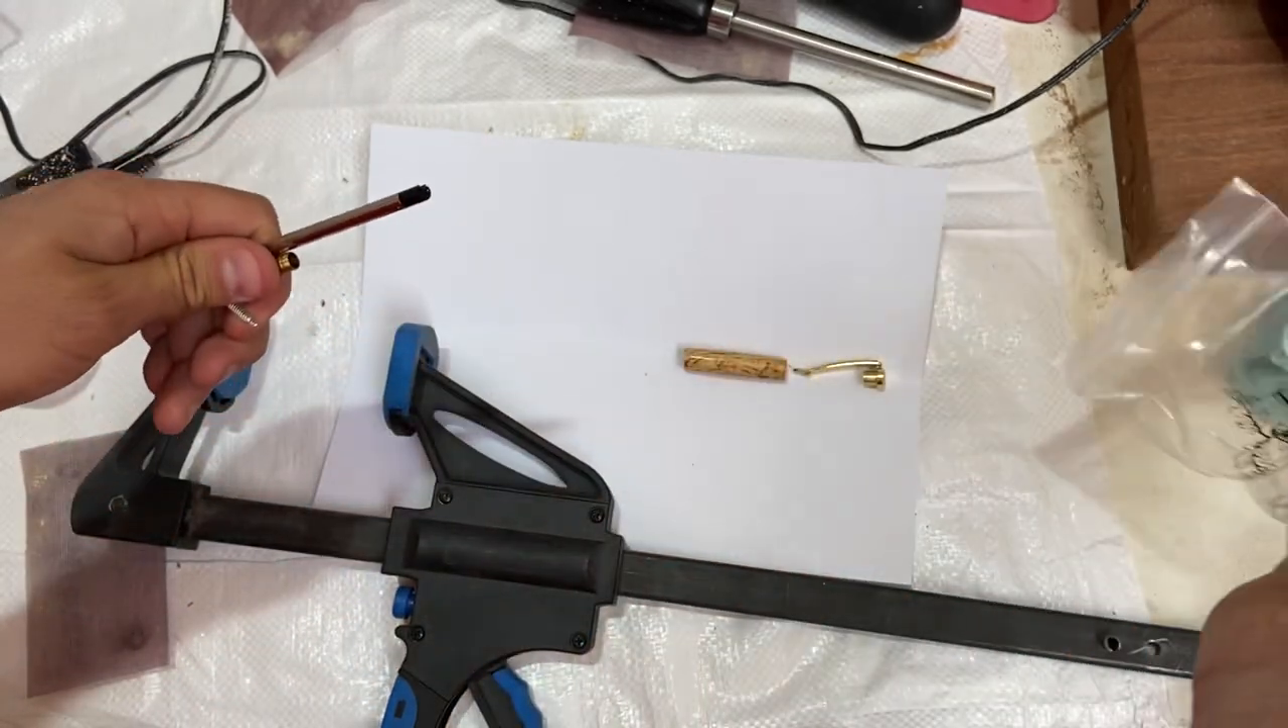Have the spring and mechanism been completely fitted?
No.